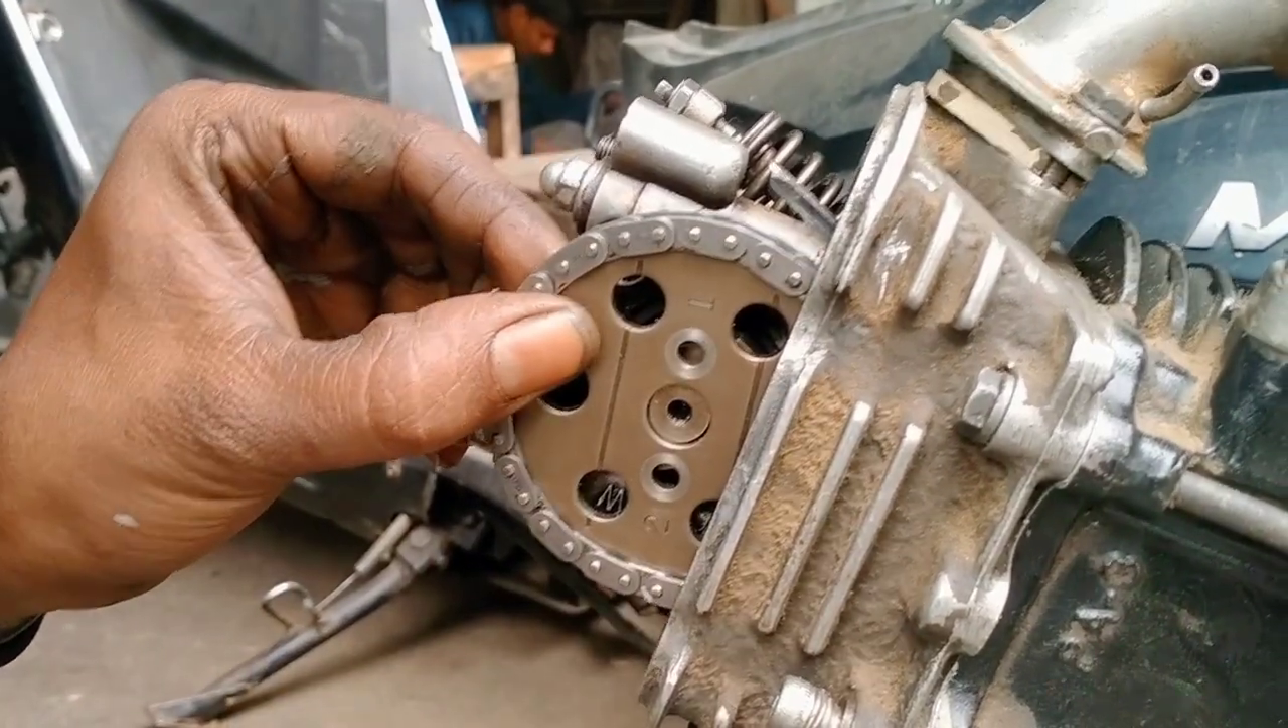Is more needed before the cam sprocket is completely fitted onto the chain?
No.